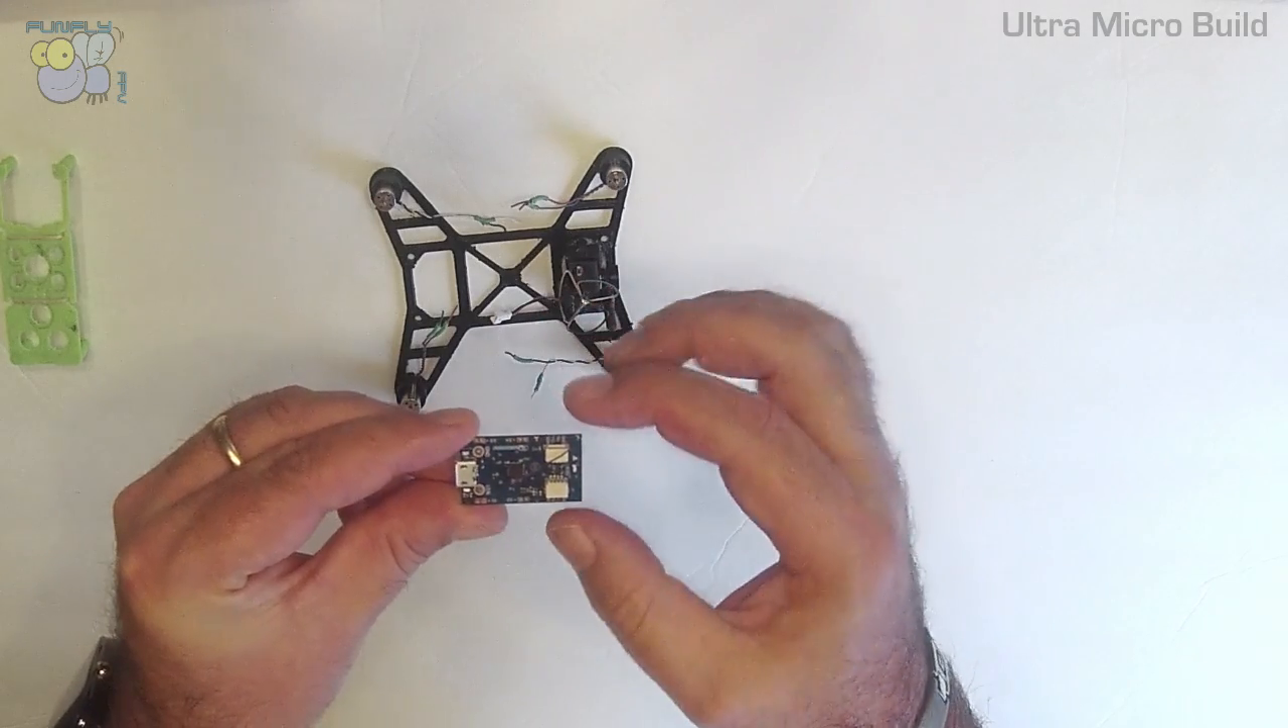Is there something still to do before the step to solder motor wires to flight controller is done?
Yes.